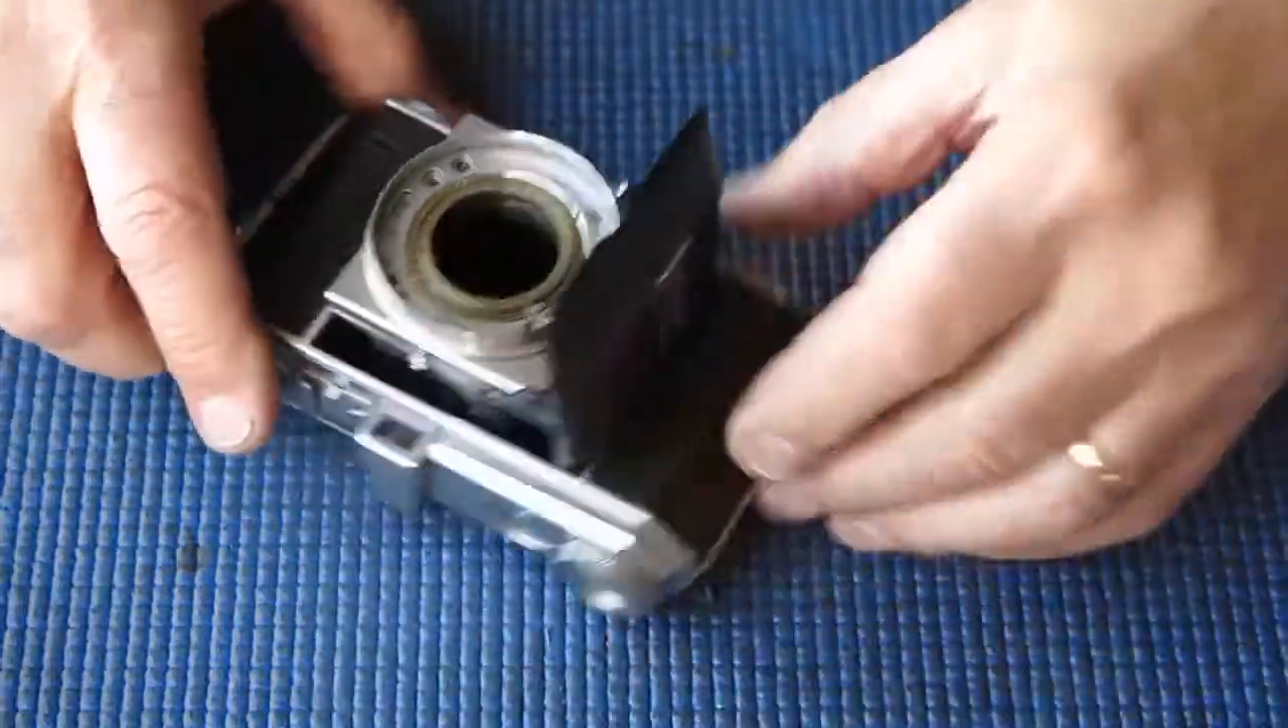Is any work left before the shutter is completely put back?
Yes.